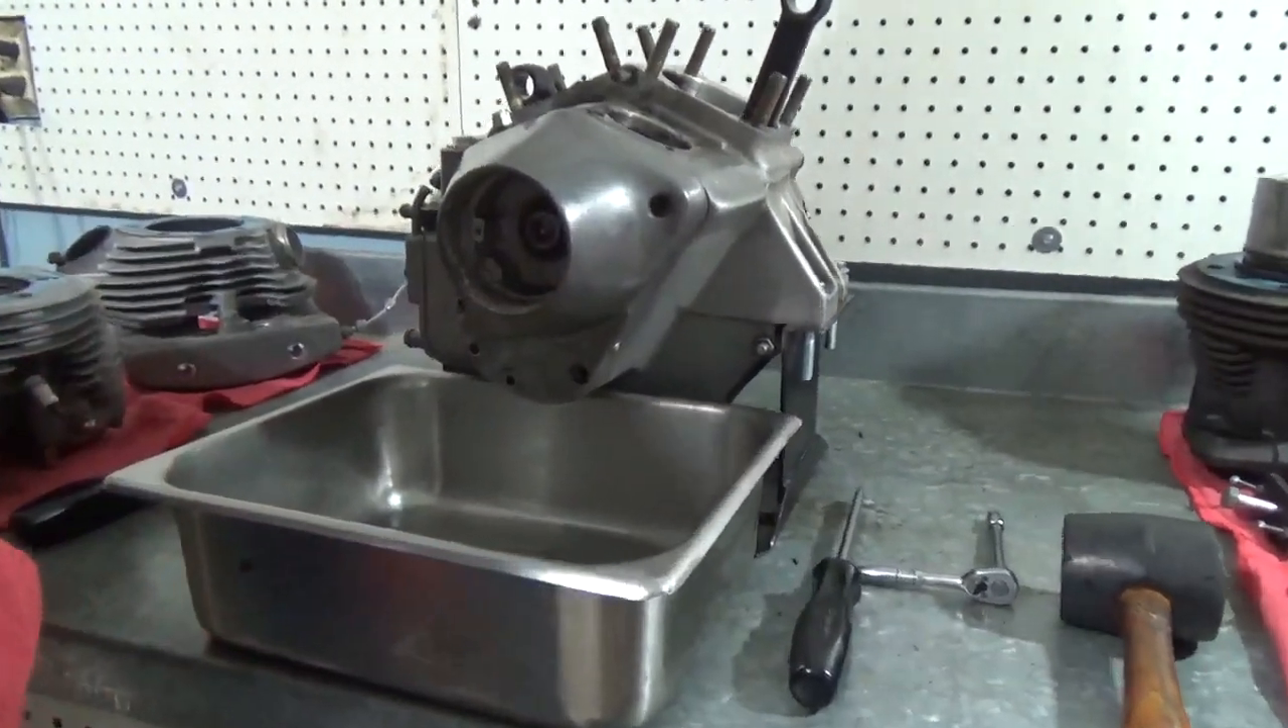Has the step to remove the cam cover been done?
No.